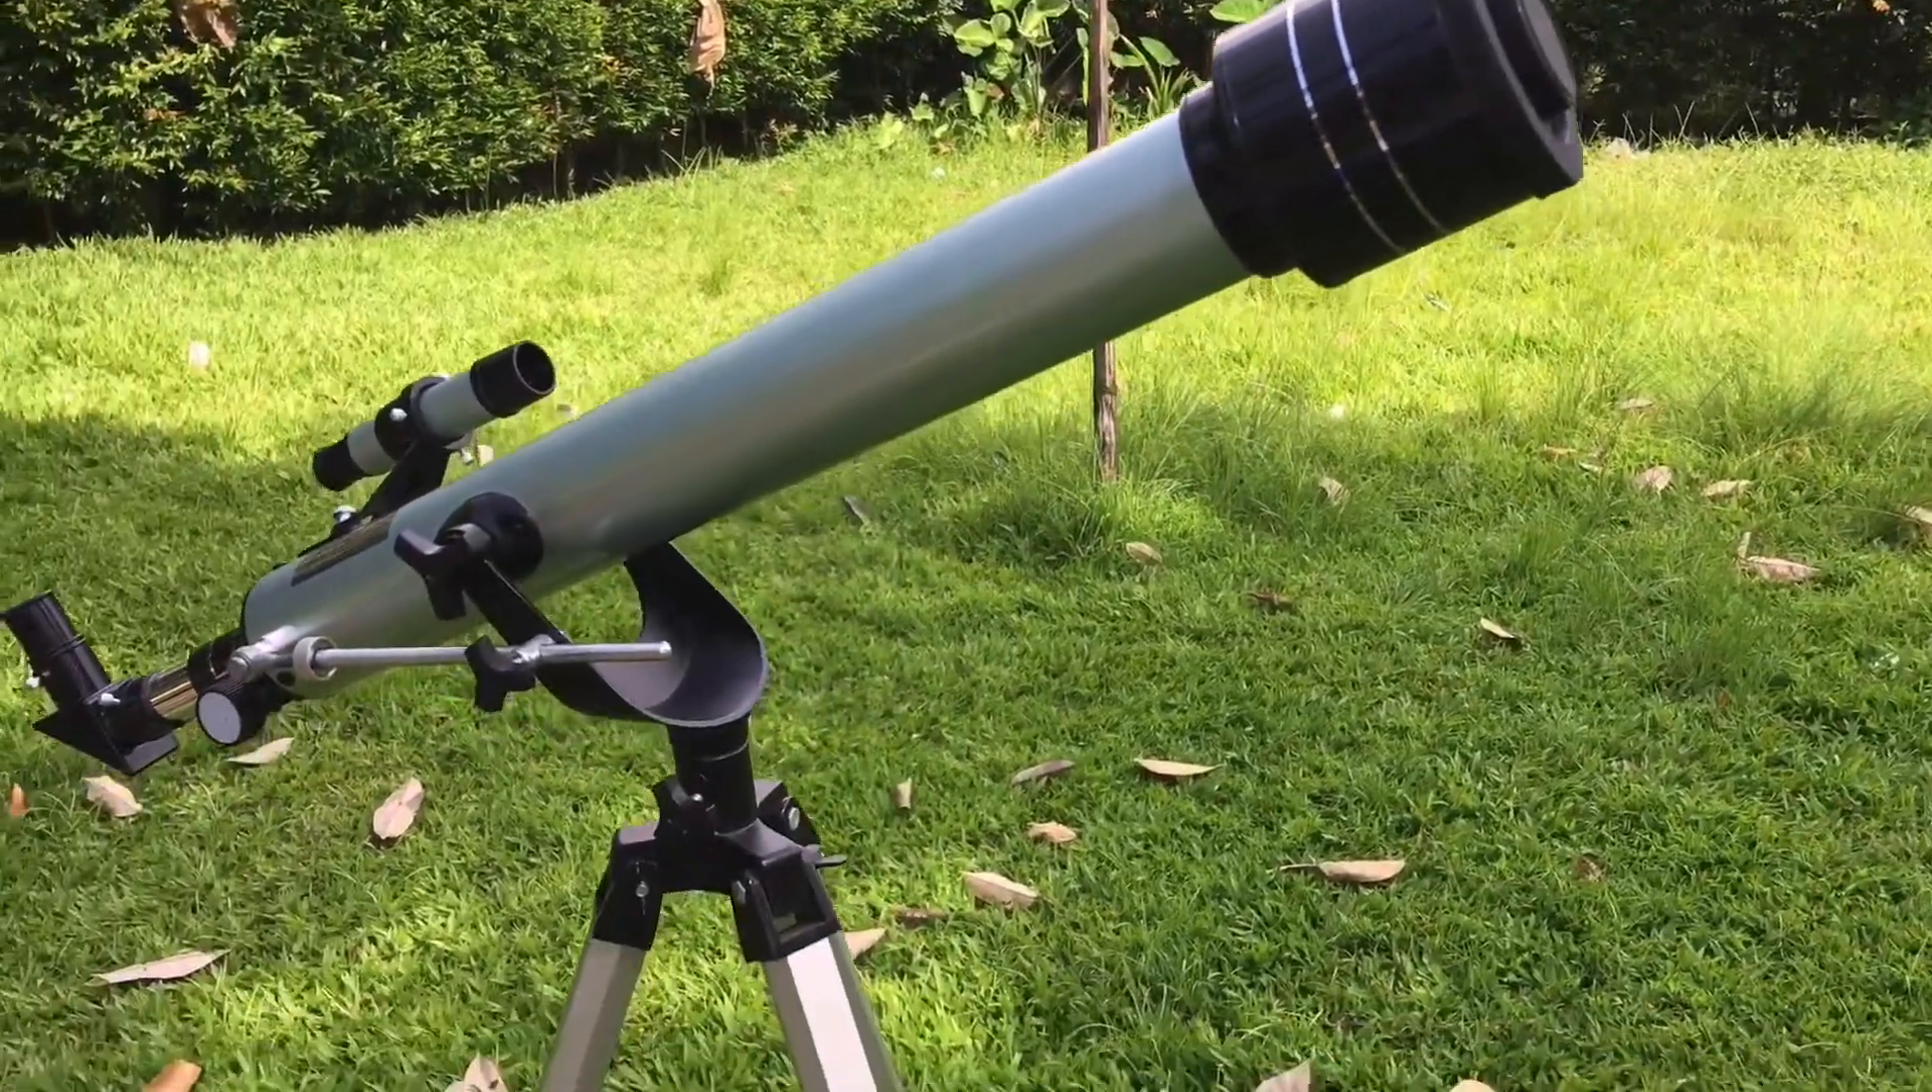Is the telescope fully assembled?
Yes.